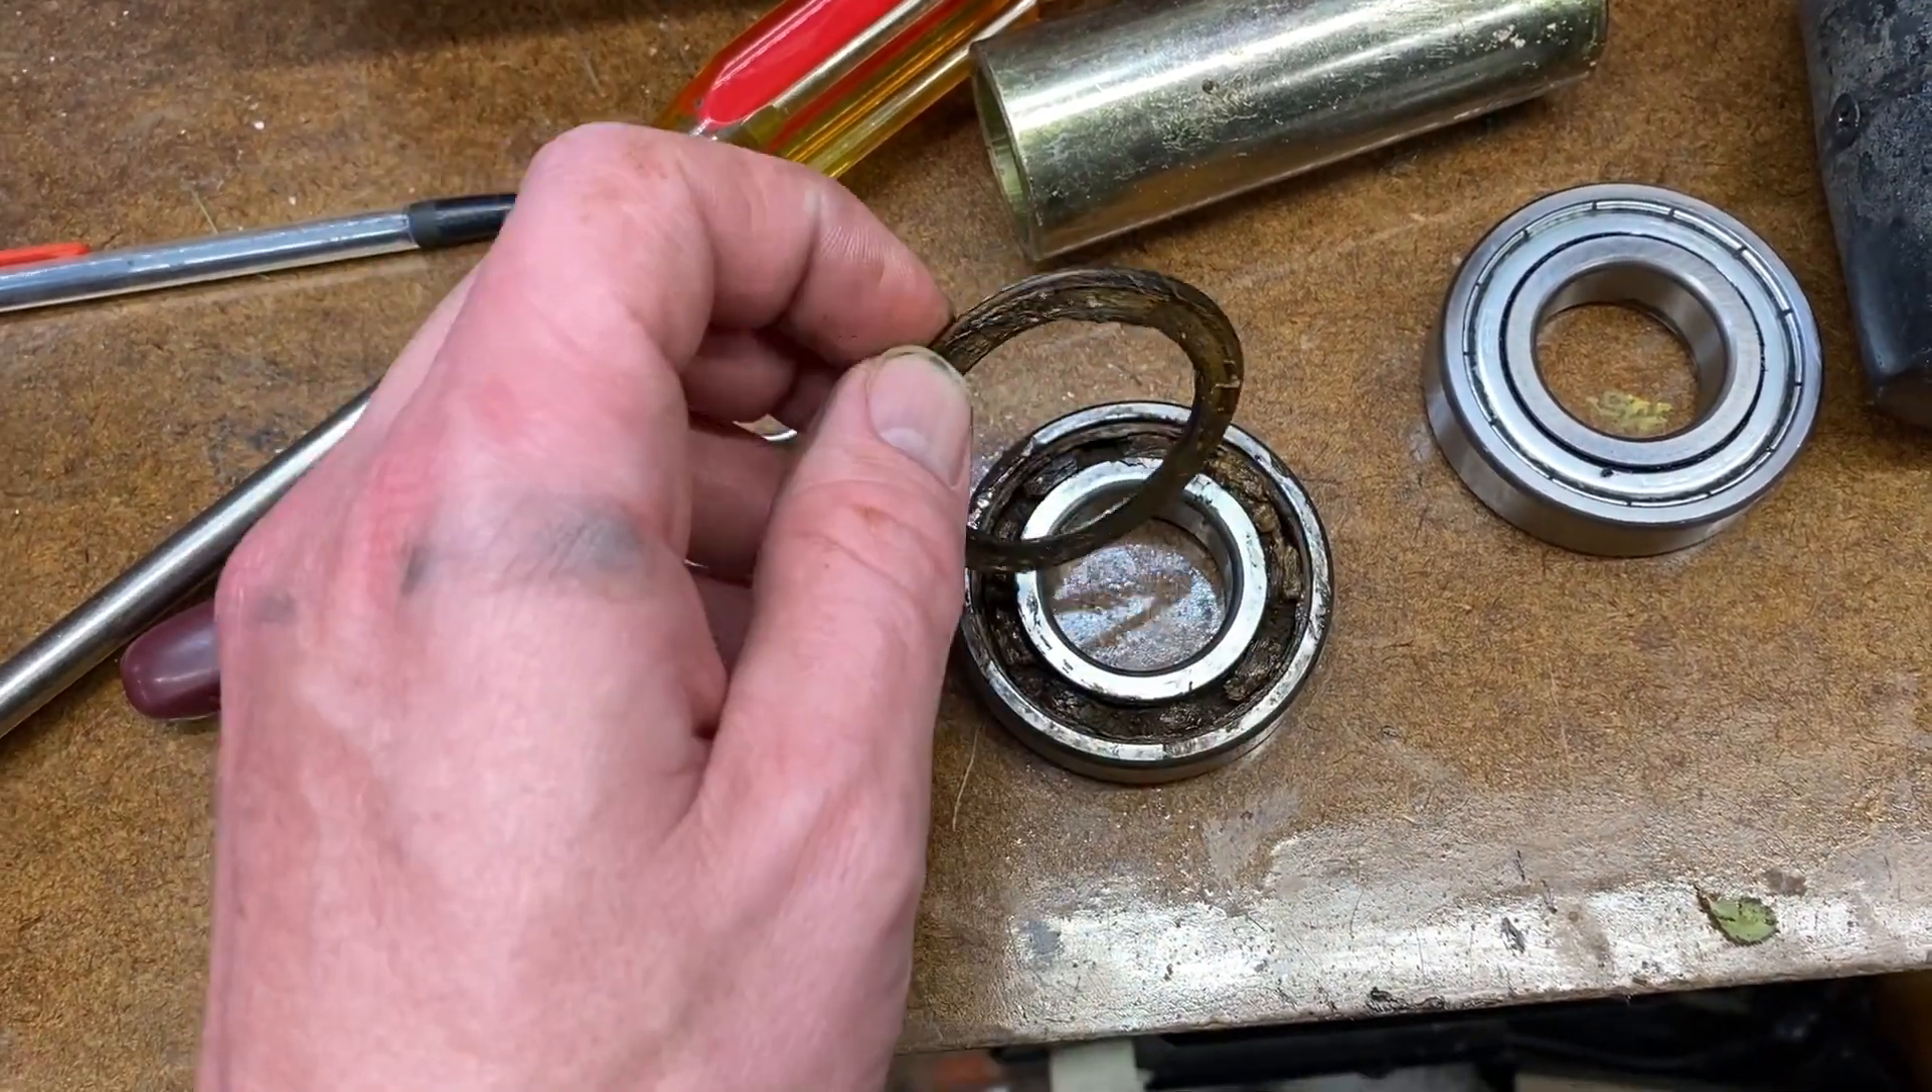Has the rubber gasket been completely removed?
Yes.